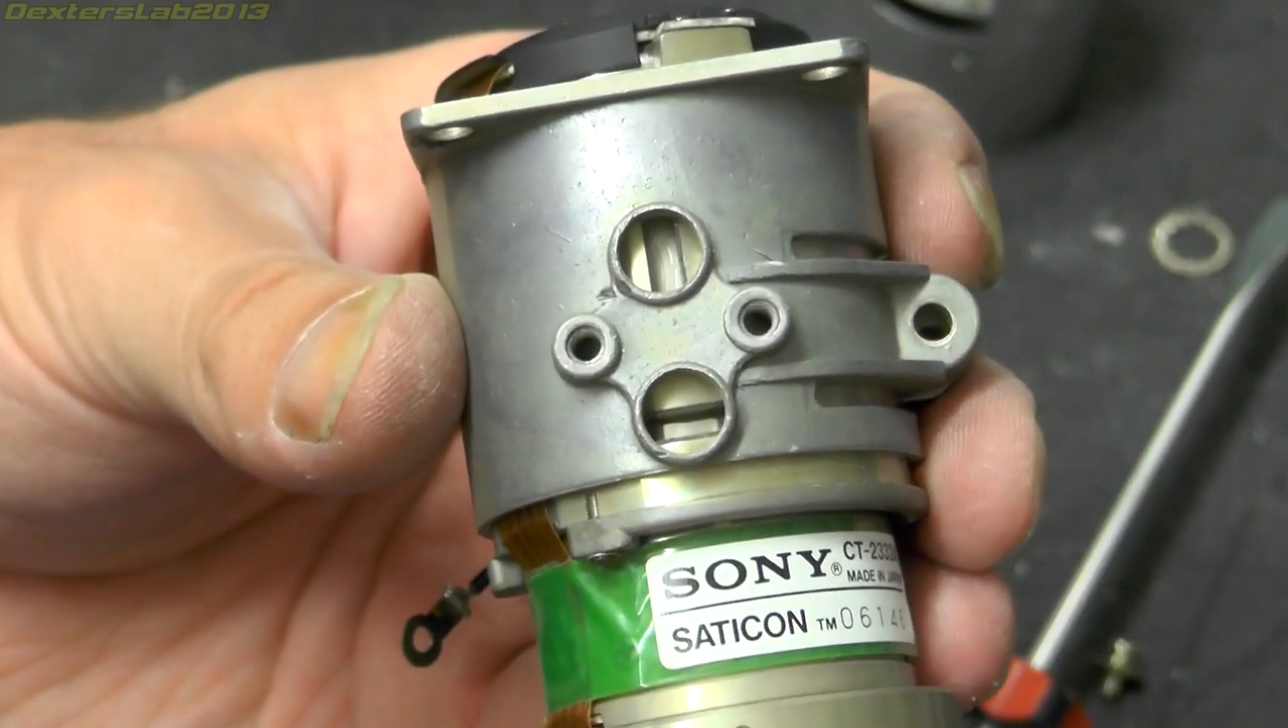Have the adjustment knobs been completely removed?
Yes.